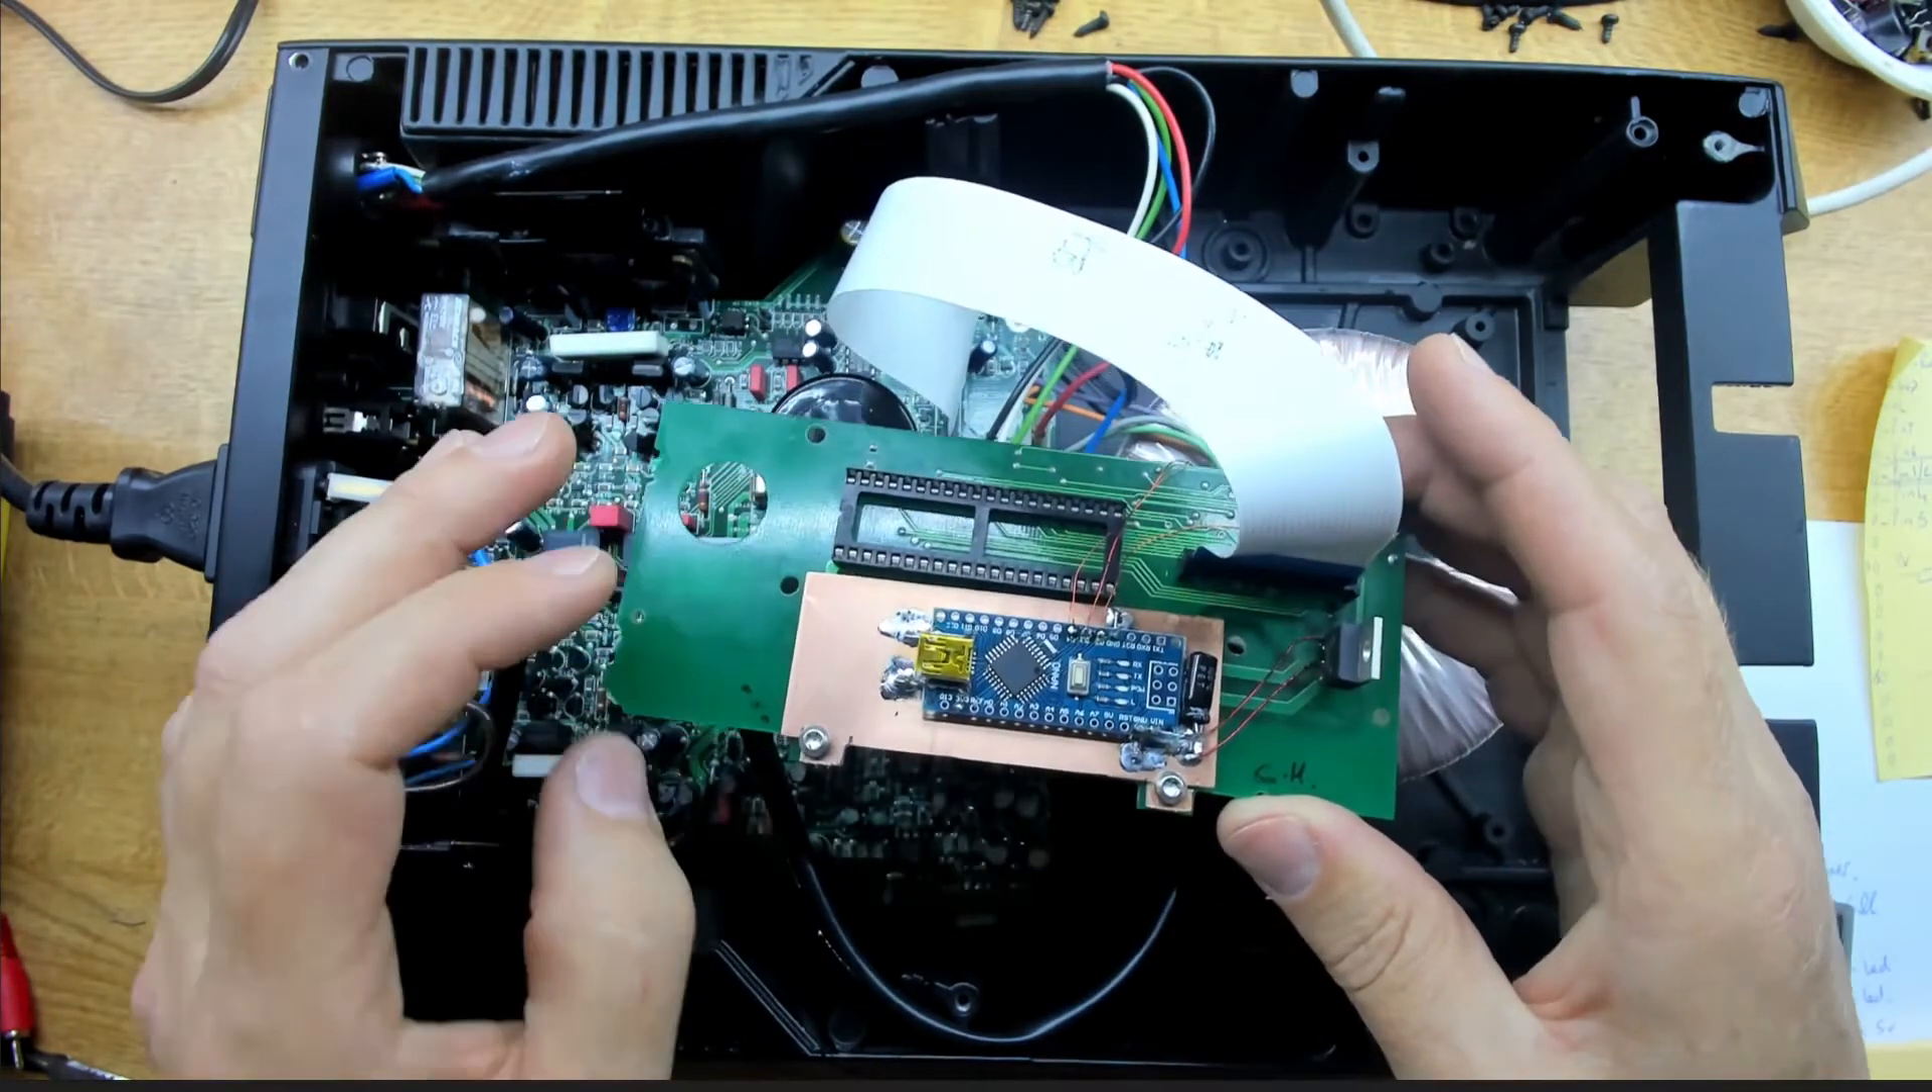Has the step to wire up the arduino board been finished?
Yes.